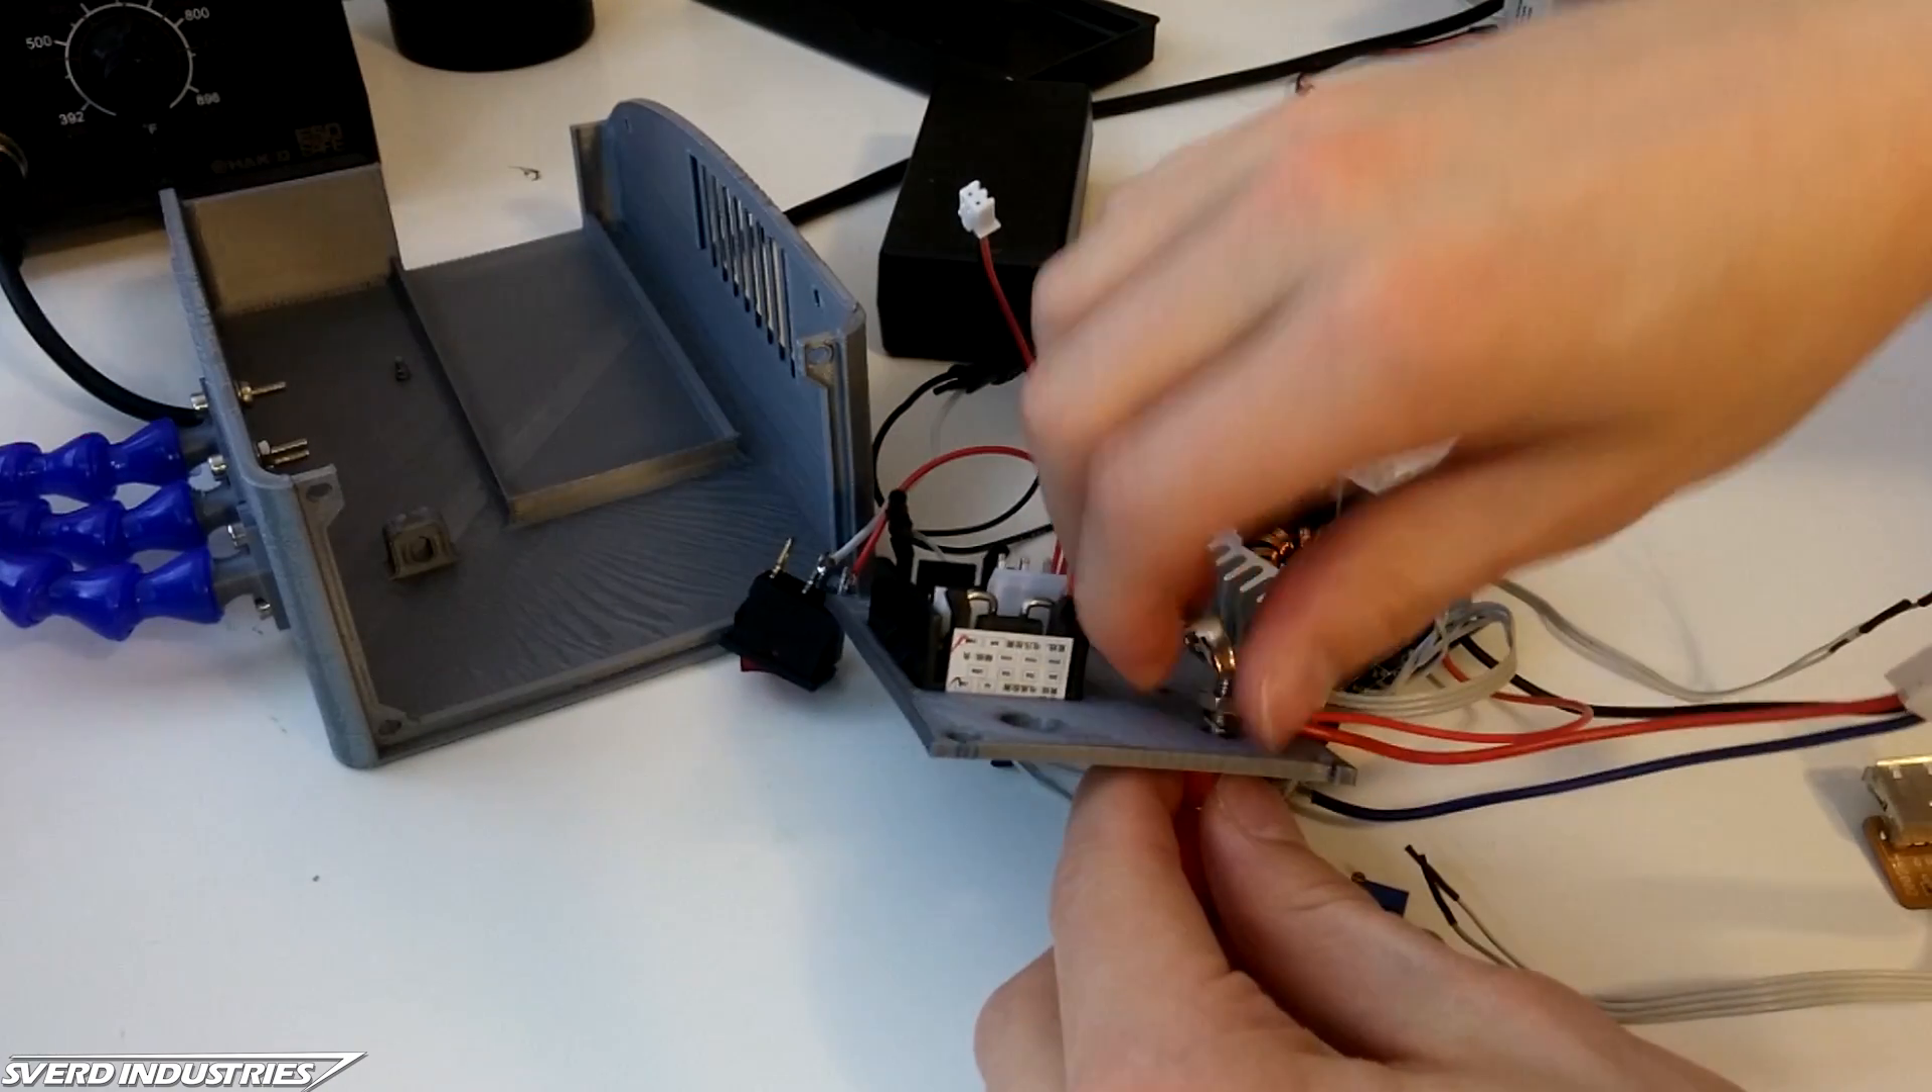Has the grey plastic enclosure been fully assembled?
No.